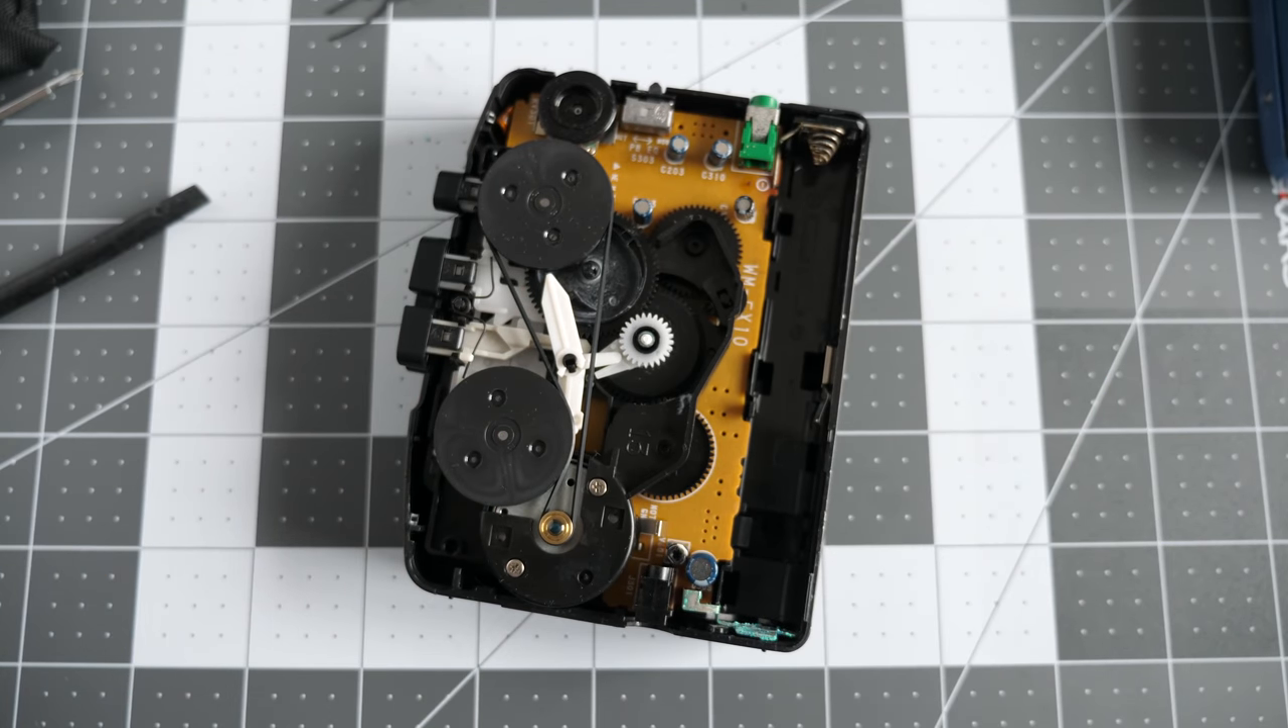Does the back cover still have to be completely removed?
No.